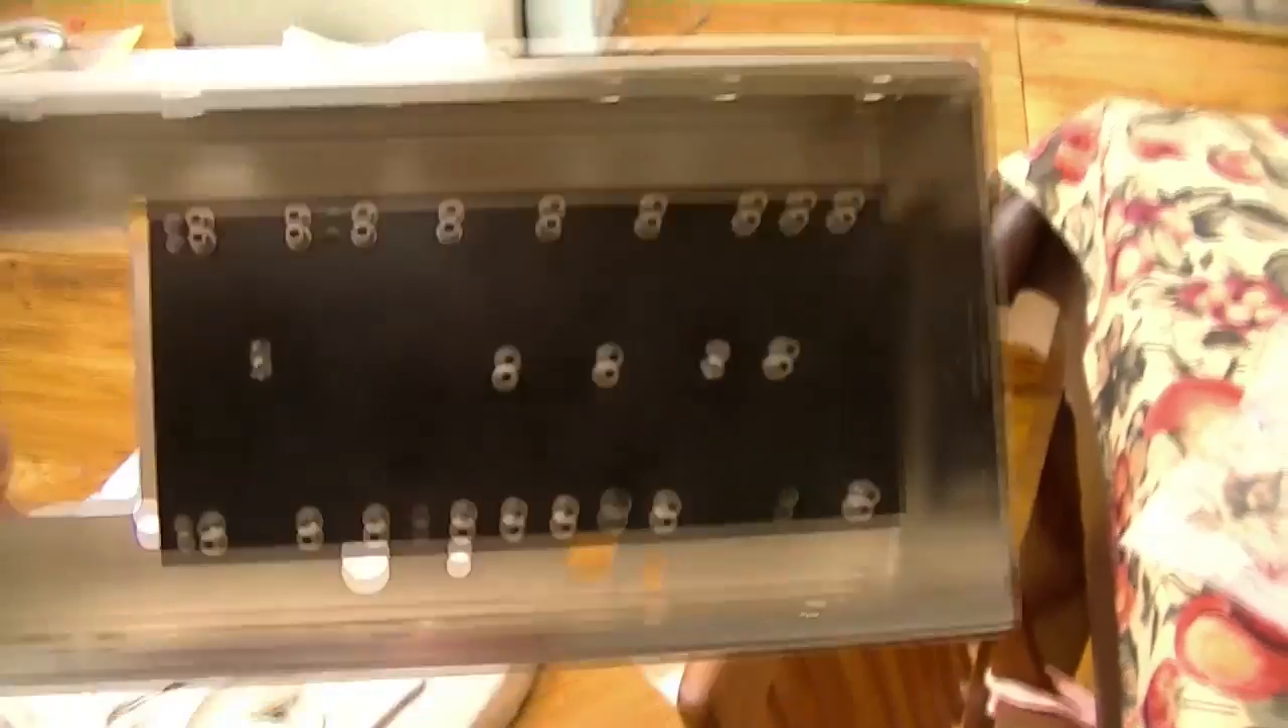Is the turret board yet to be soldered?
Yes.